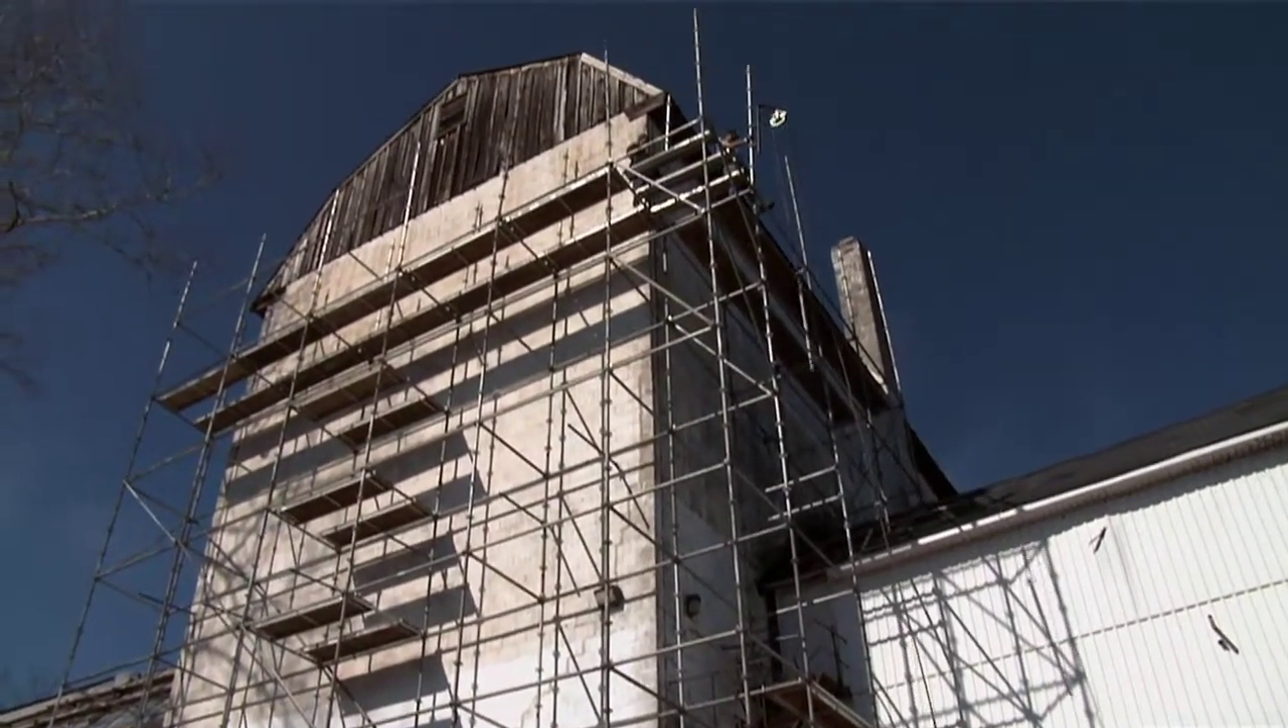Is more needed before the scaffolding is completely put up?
No.